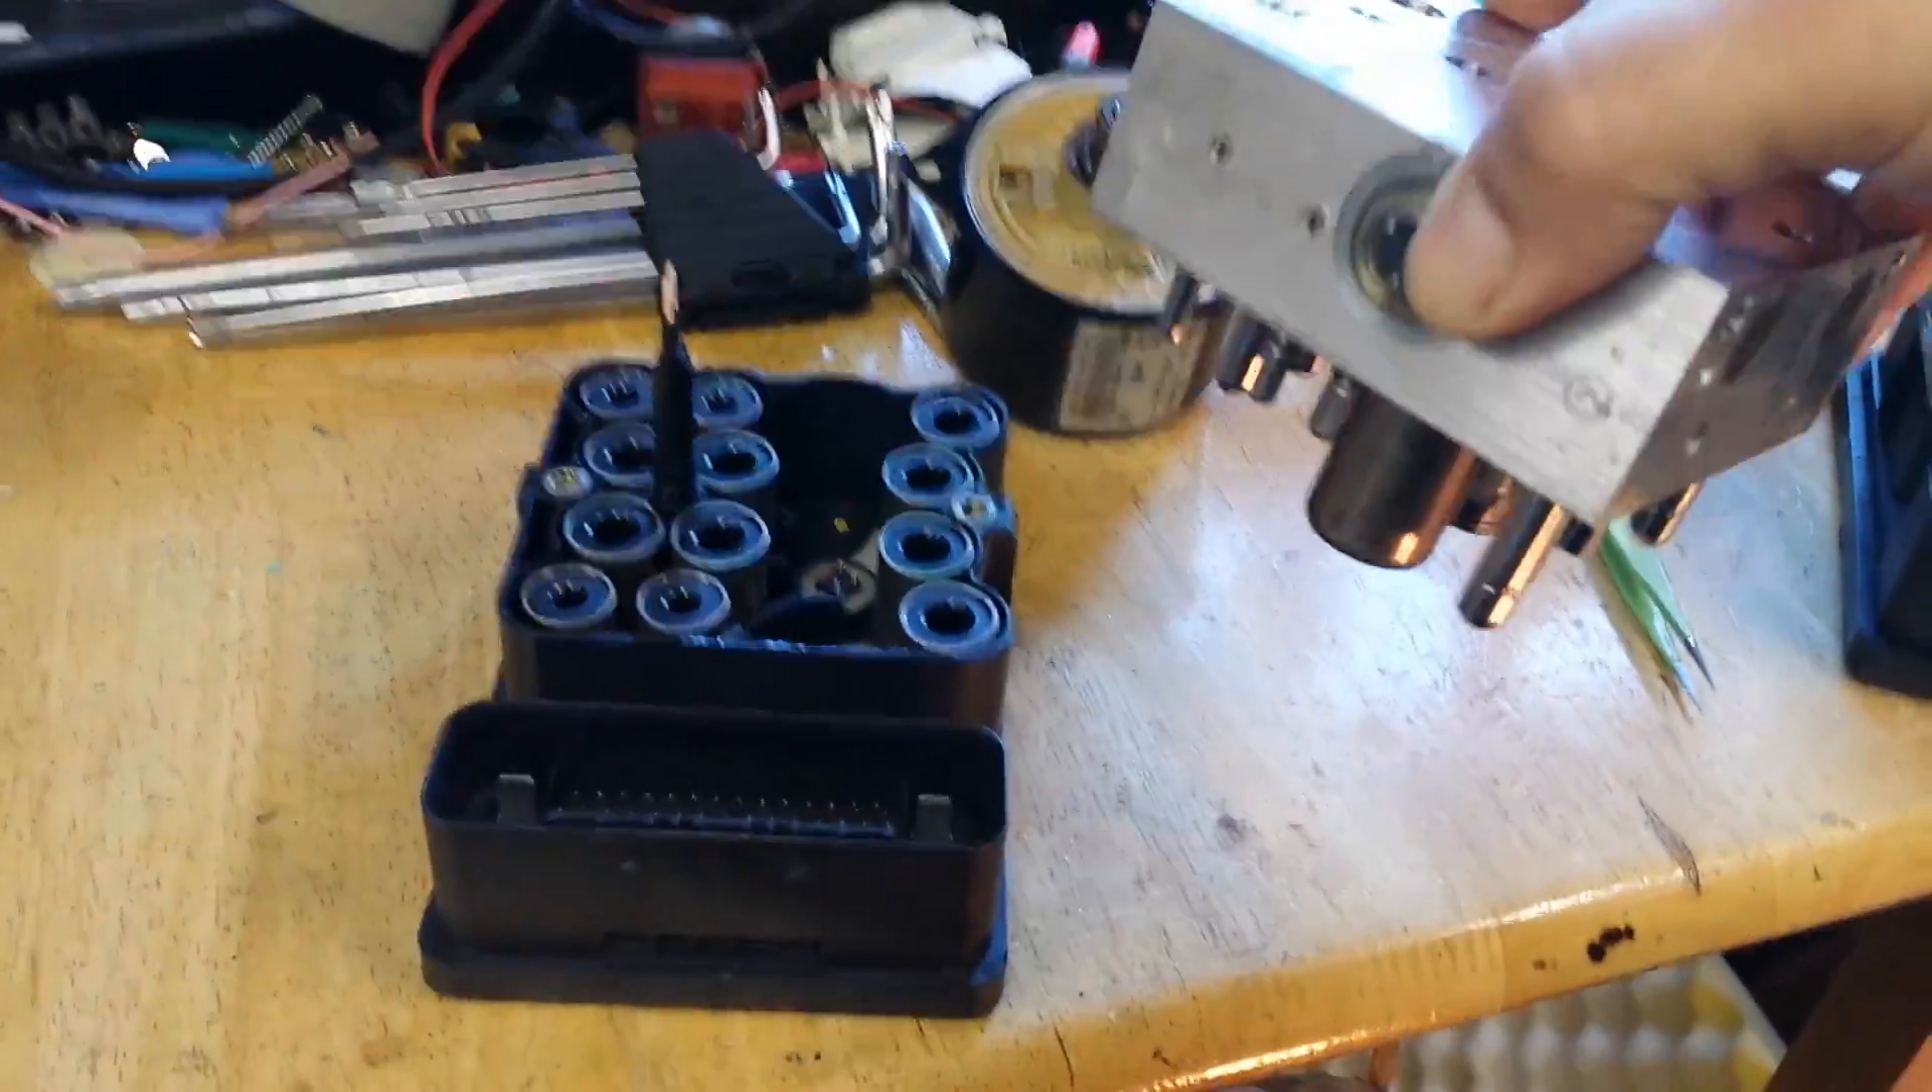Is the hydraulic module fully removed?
Yes.